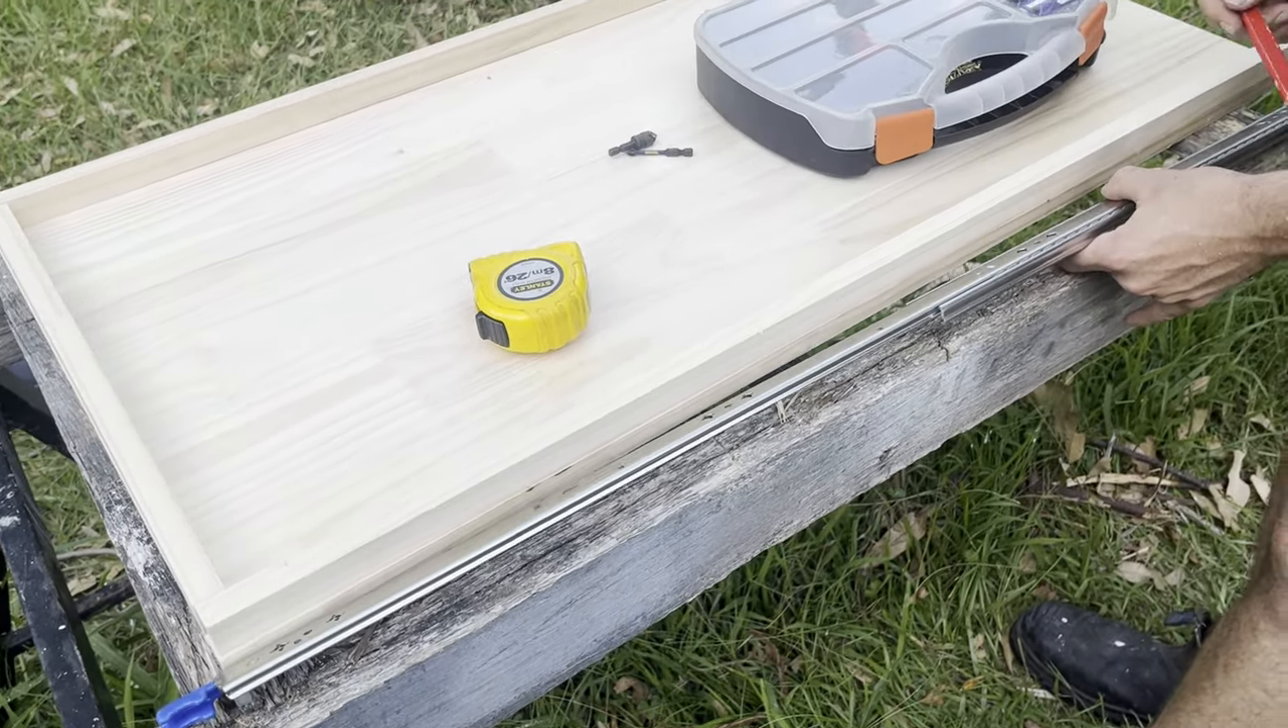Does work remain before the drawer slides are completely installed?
Yes.